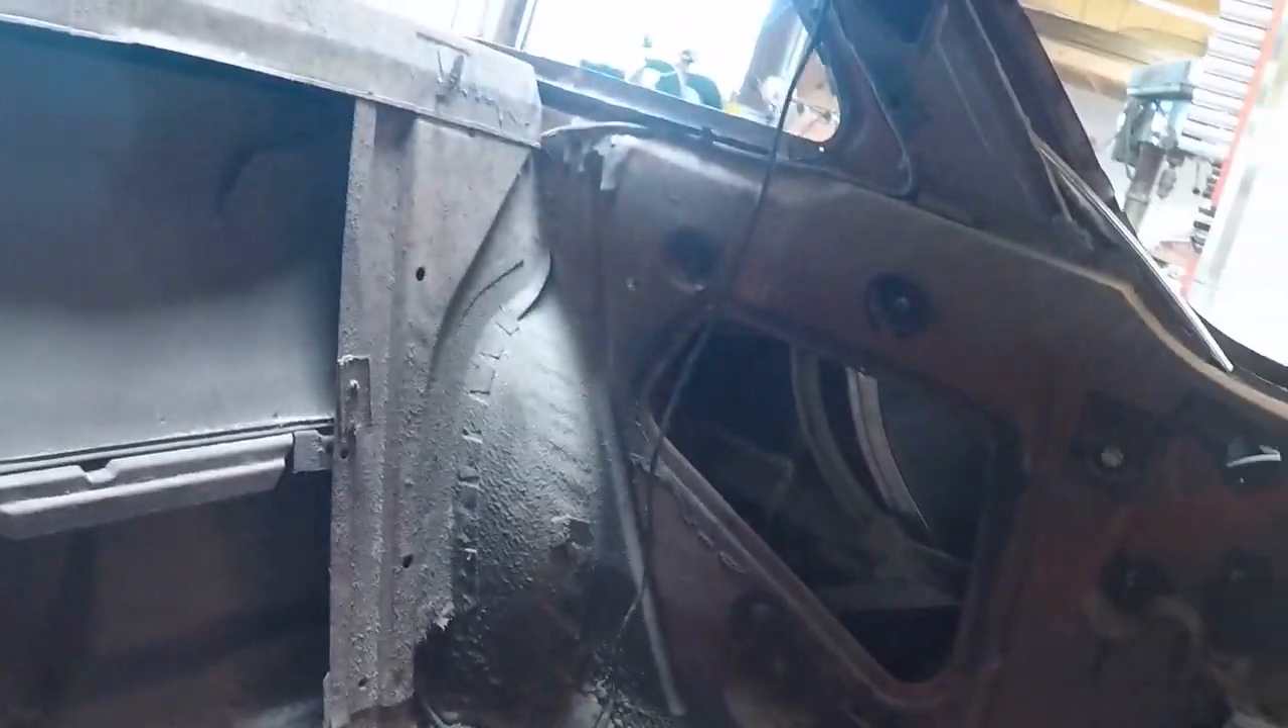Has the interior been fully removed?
Yes.